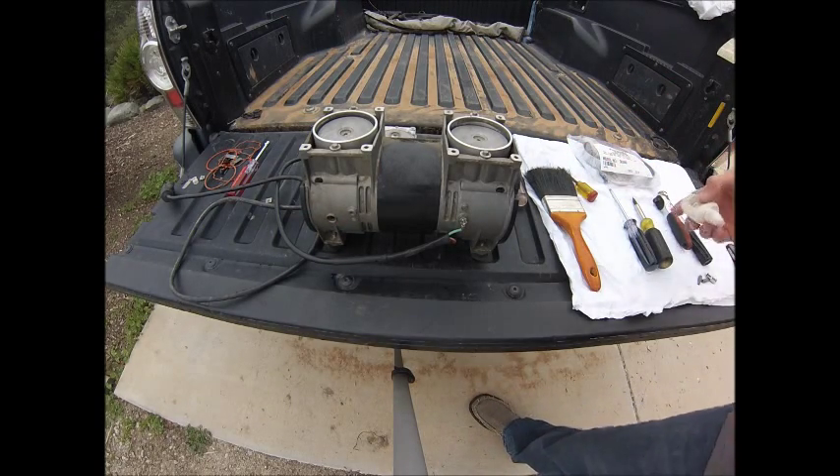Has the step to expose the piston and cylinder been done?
Yes.